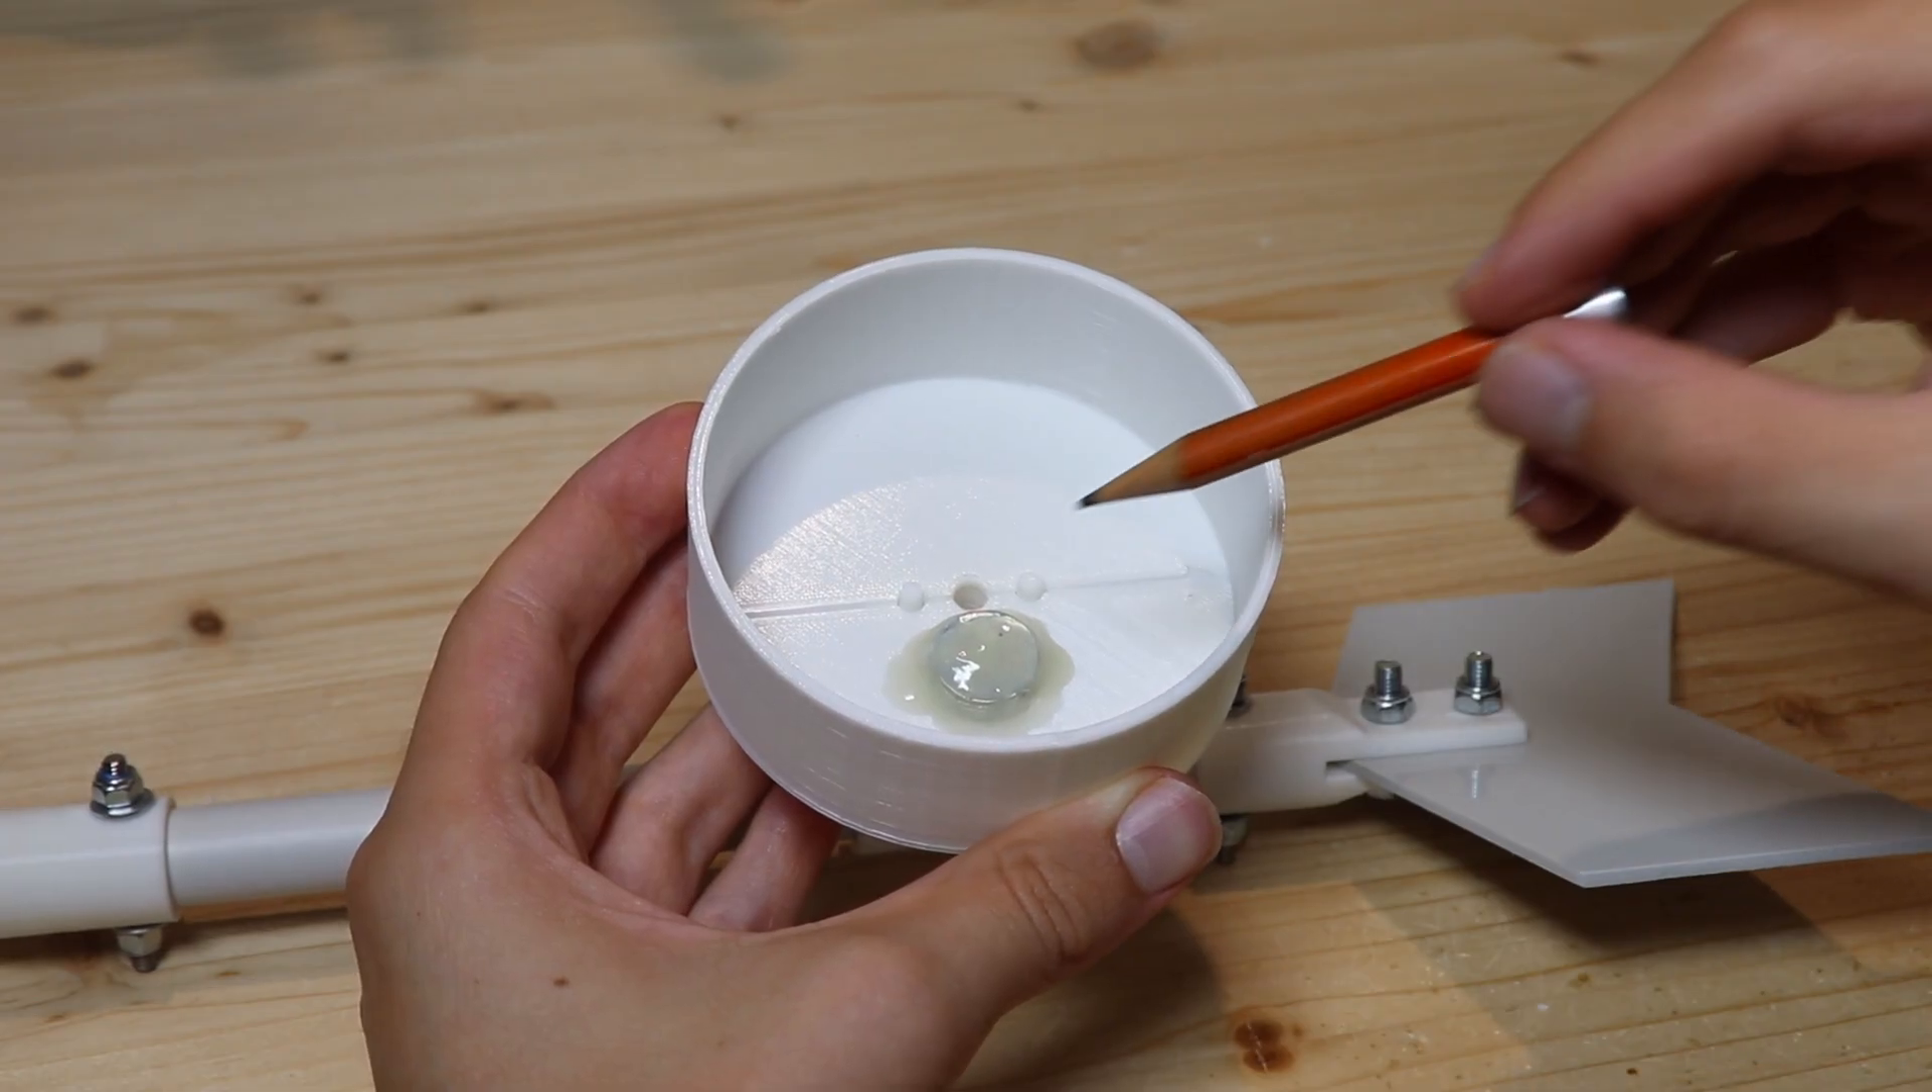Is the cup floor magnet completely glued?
Yes.